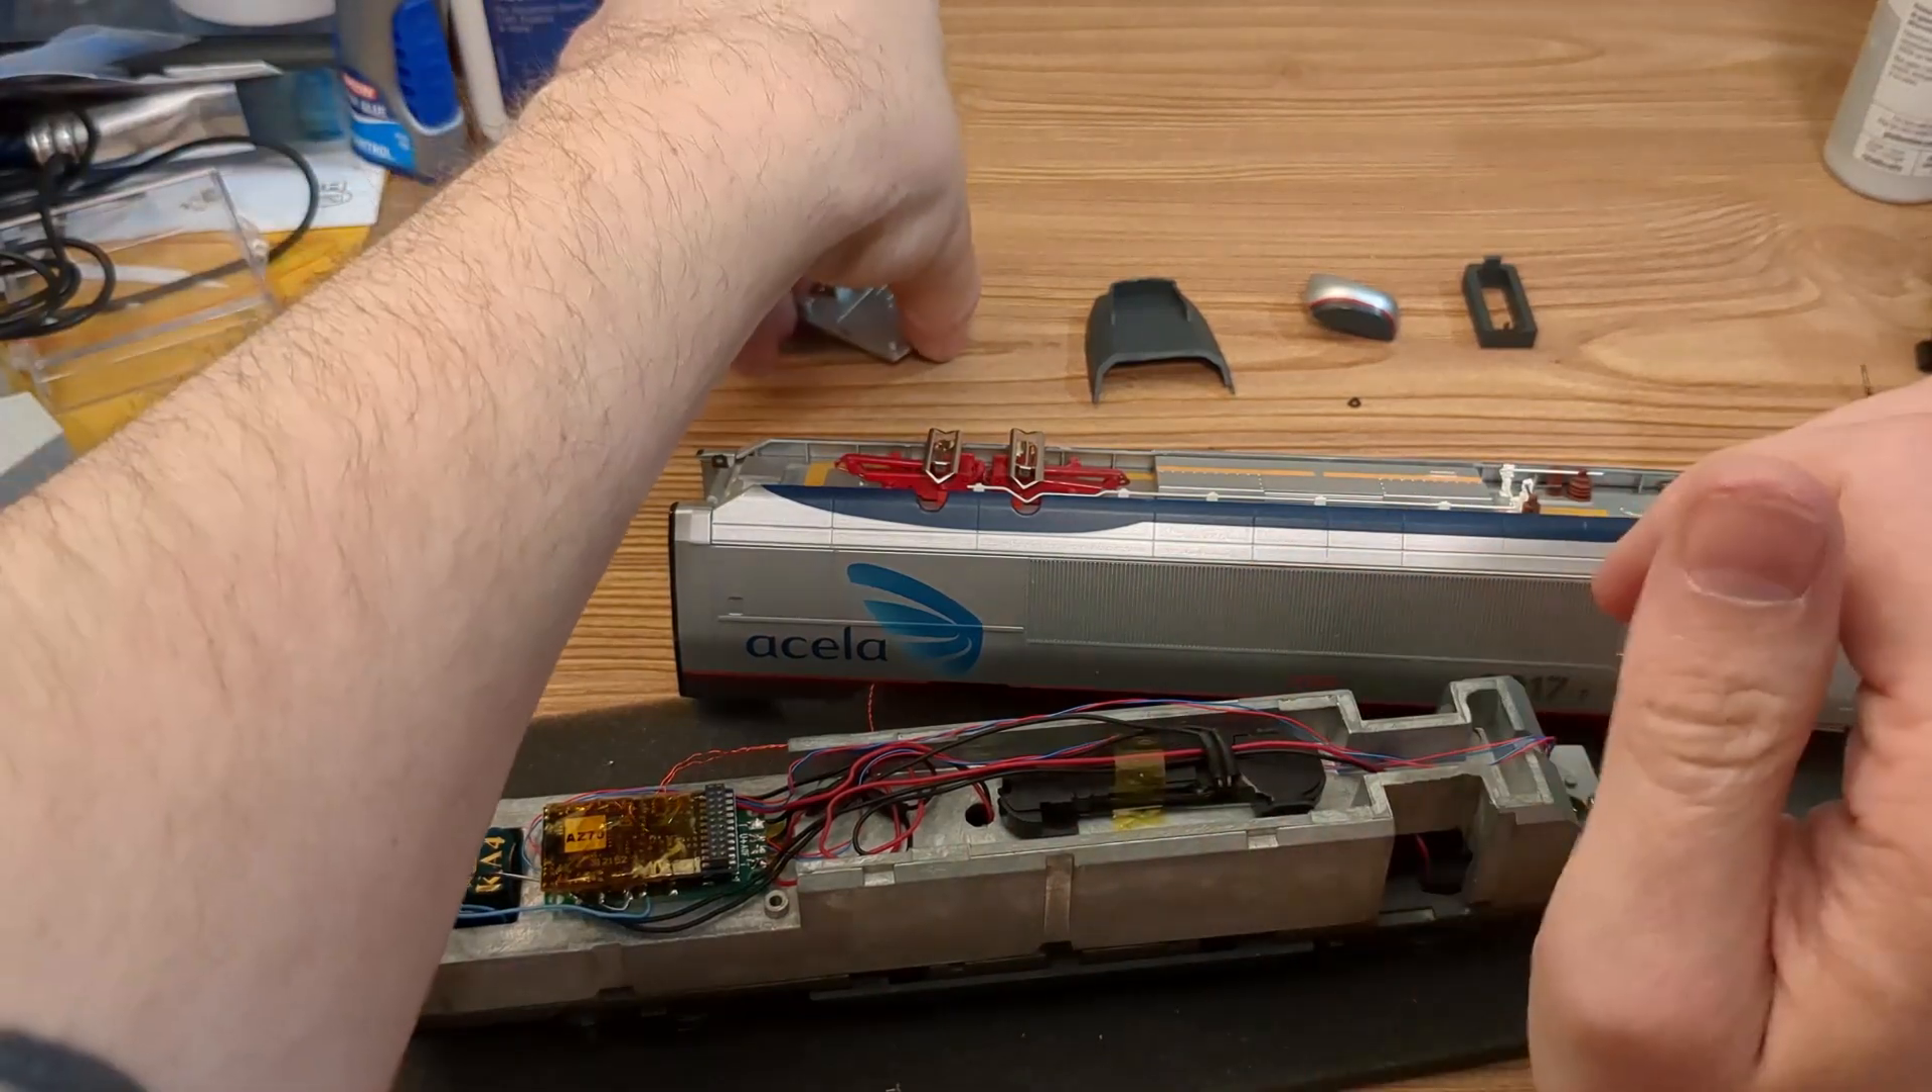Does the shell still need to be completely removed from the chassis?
No.